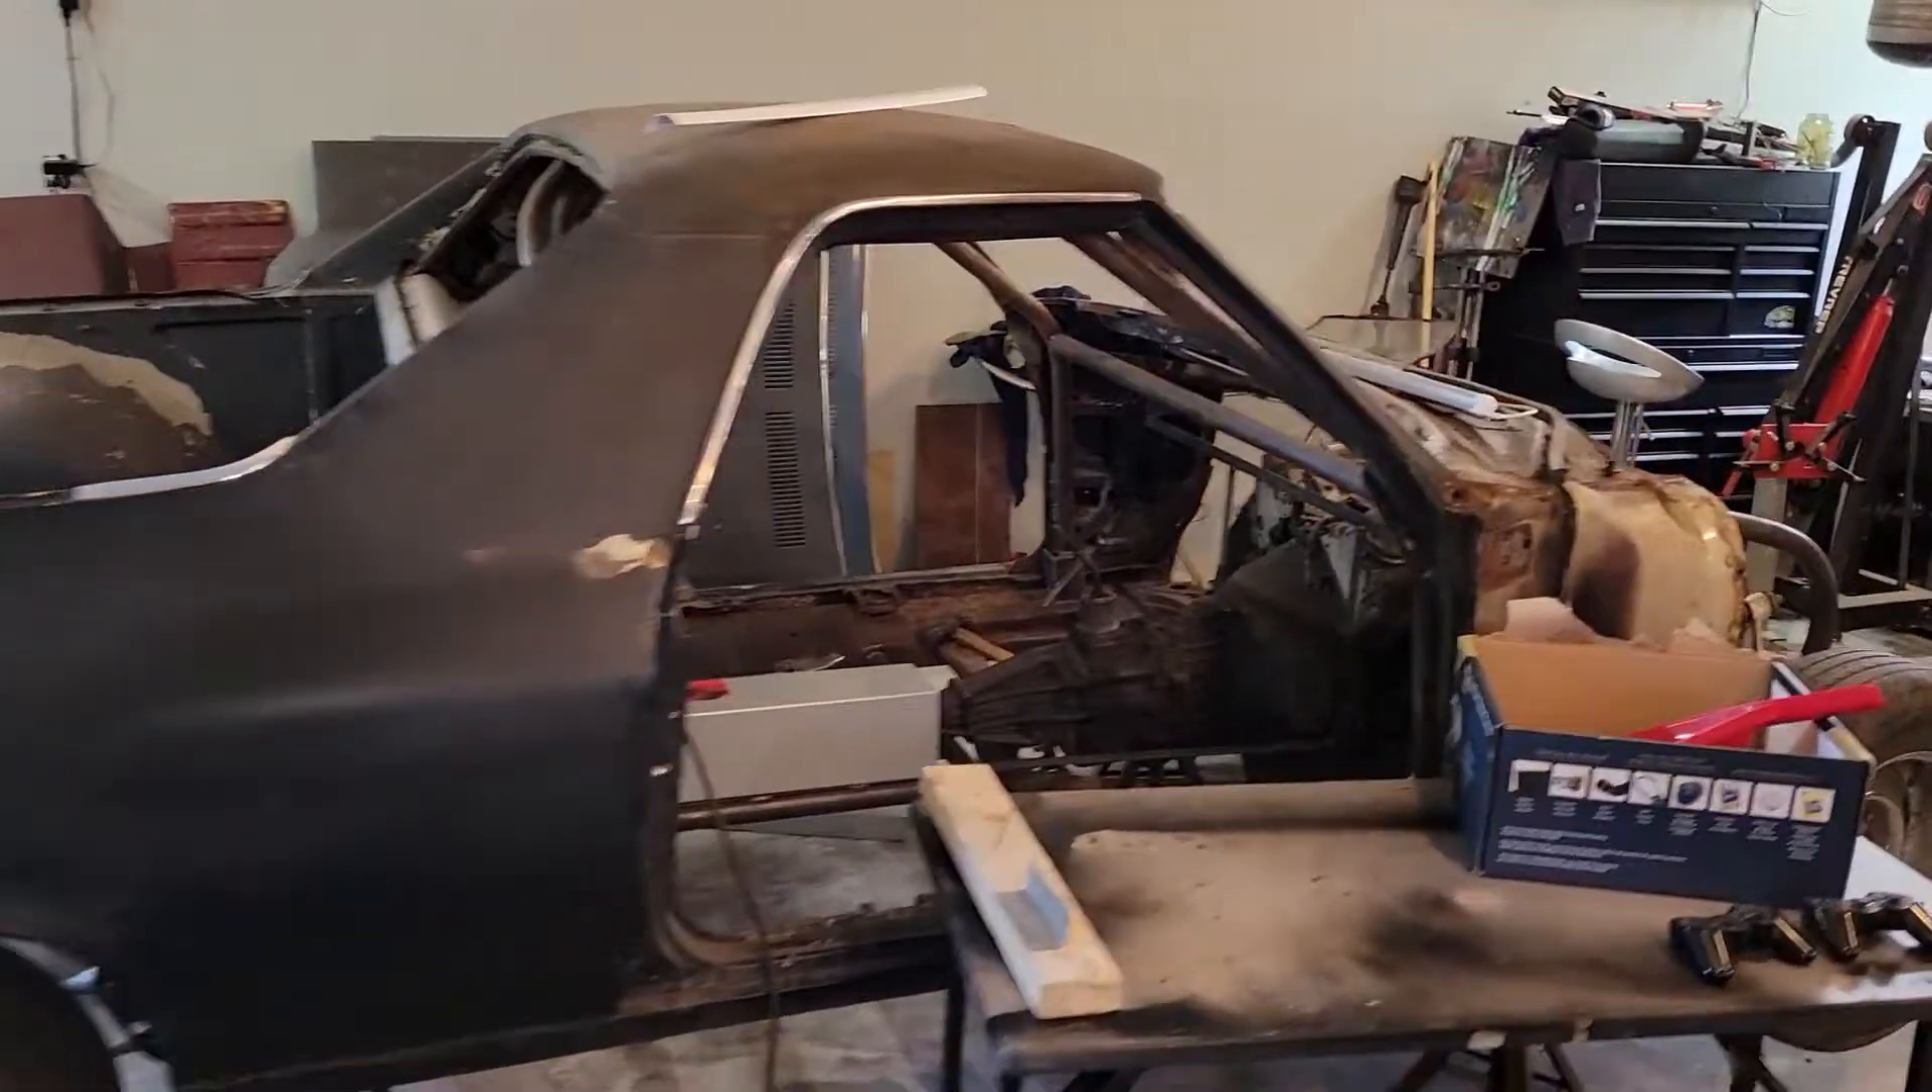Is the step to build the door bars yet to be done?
Yes.